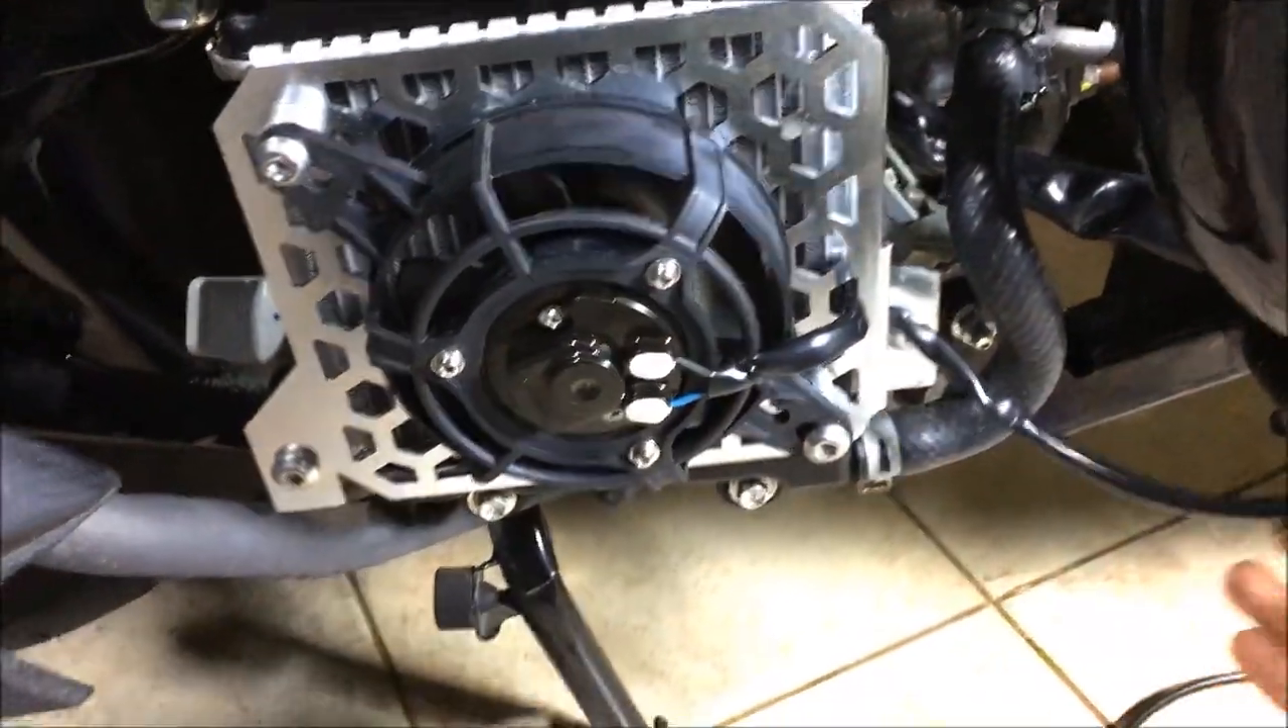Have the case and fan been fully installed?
Yes.